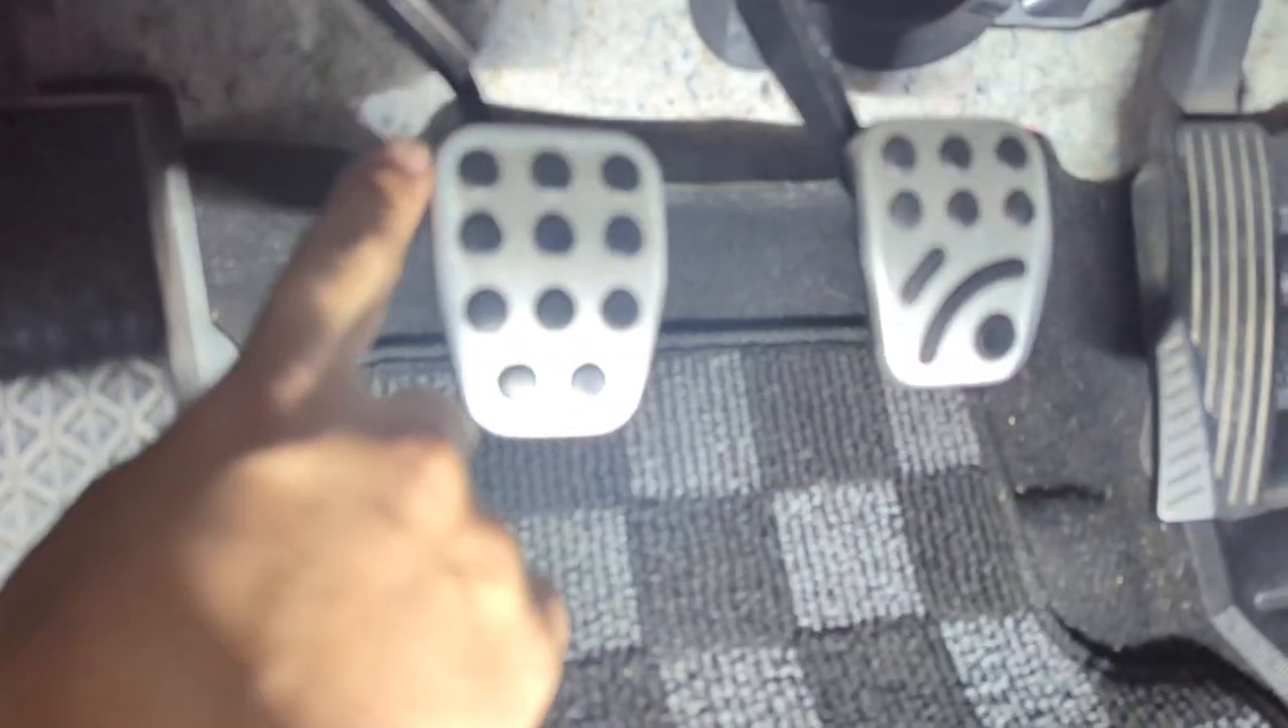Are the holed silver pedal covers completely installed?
Yes.